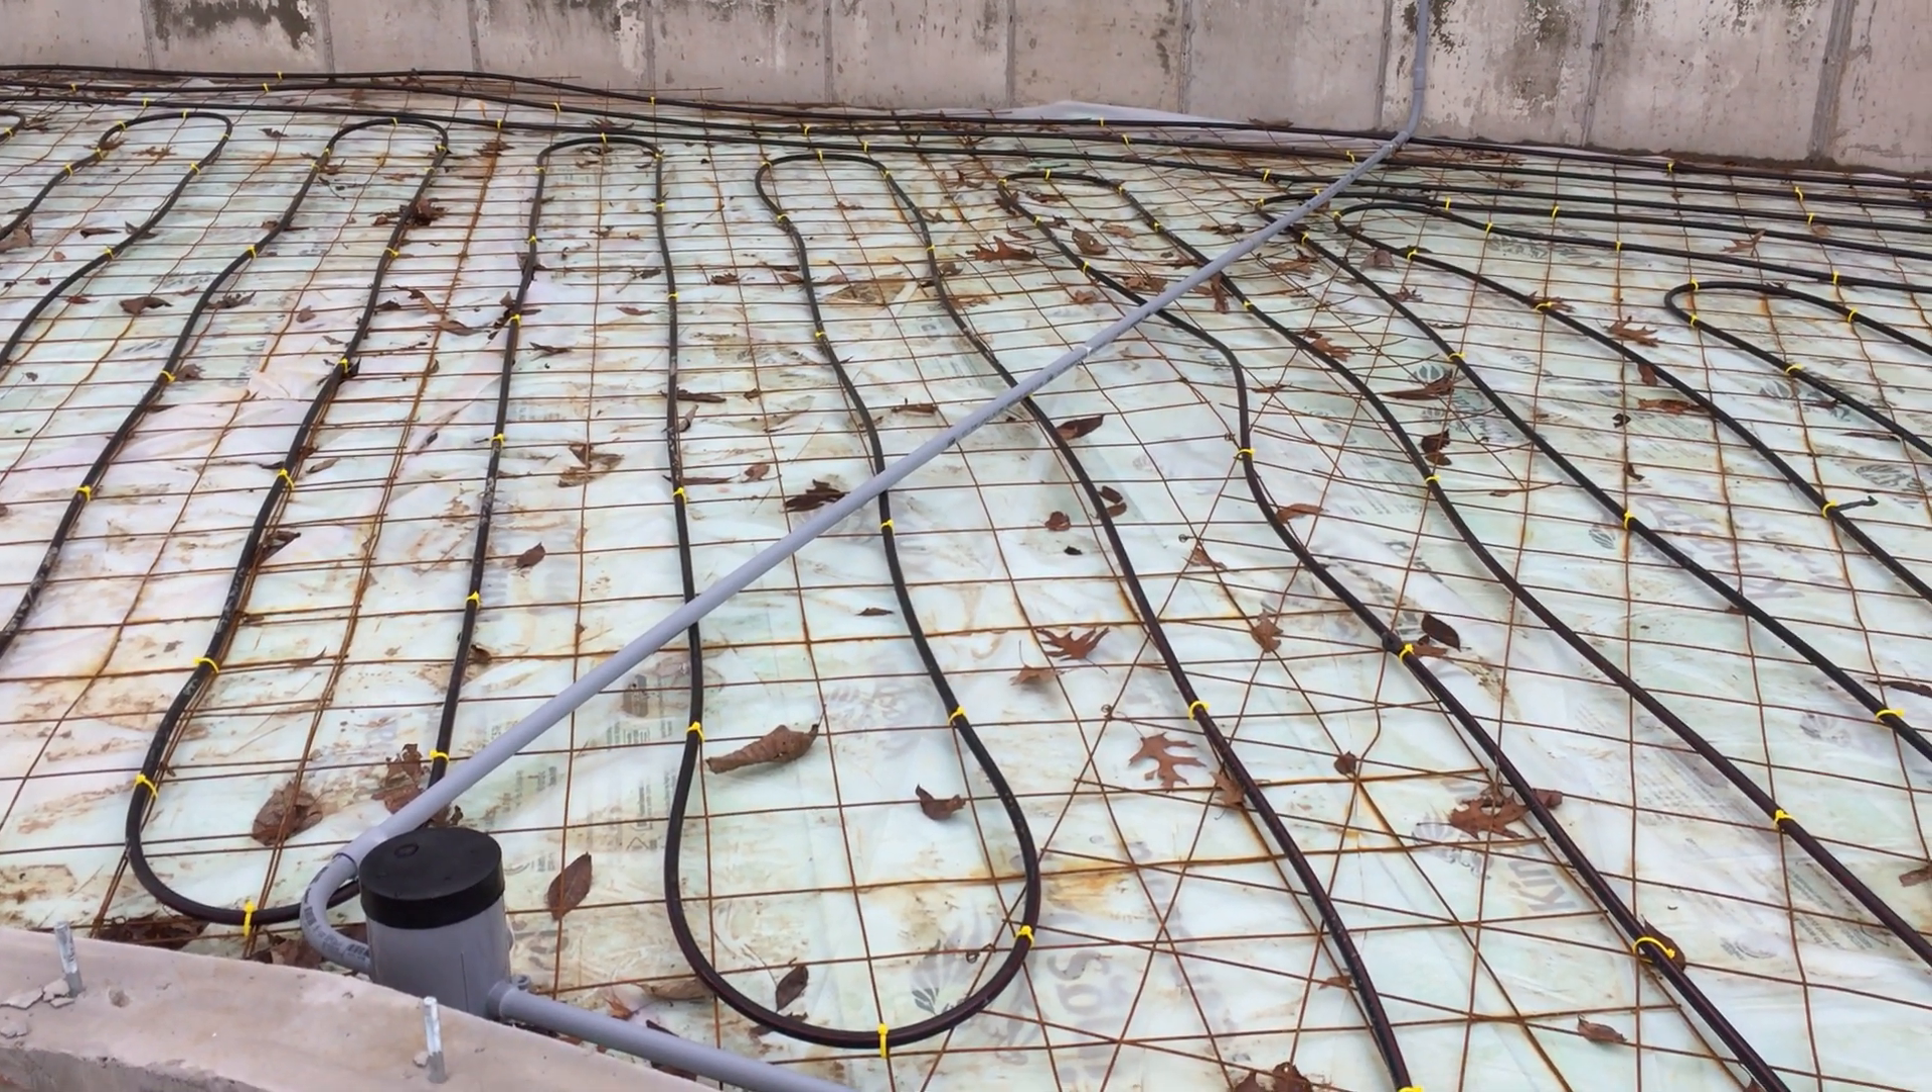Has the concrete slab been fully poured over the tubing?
No.